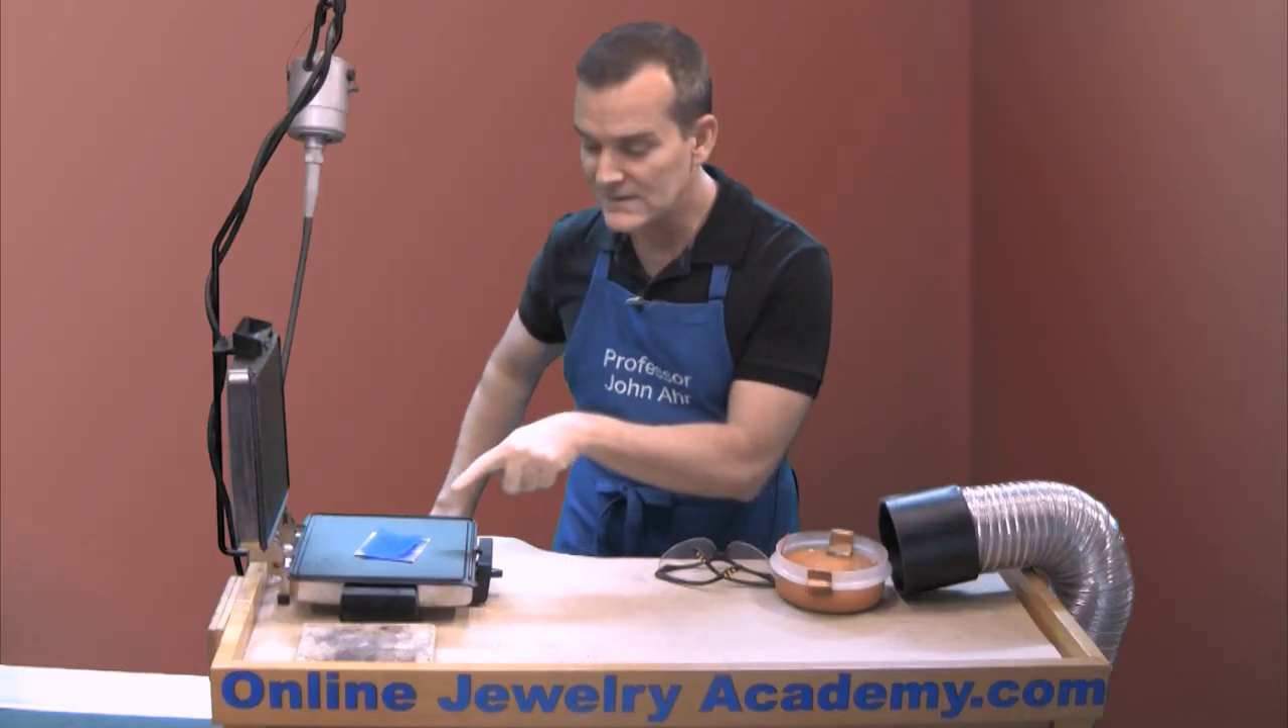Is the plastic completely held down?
No.